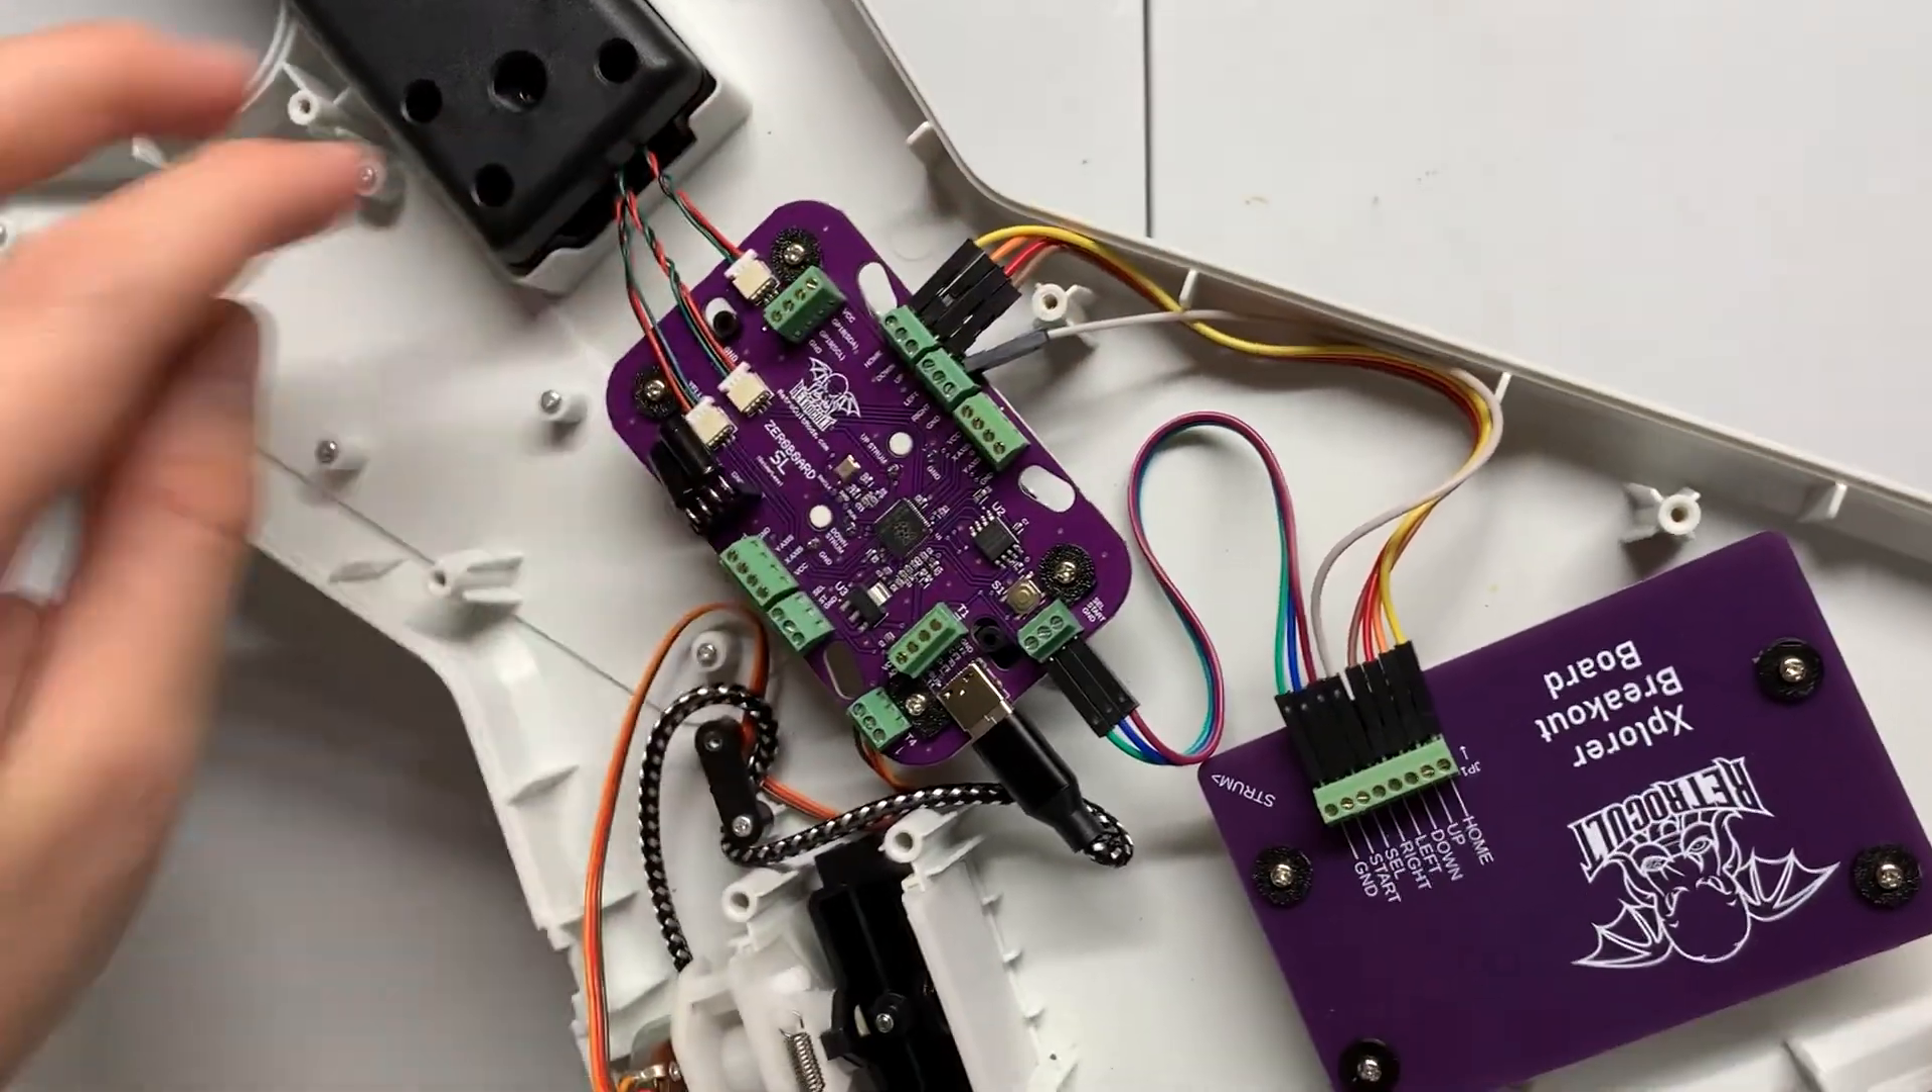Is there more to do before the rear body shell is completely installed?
Yes.